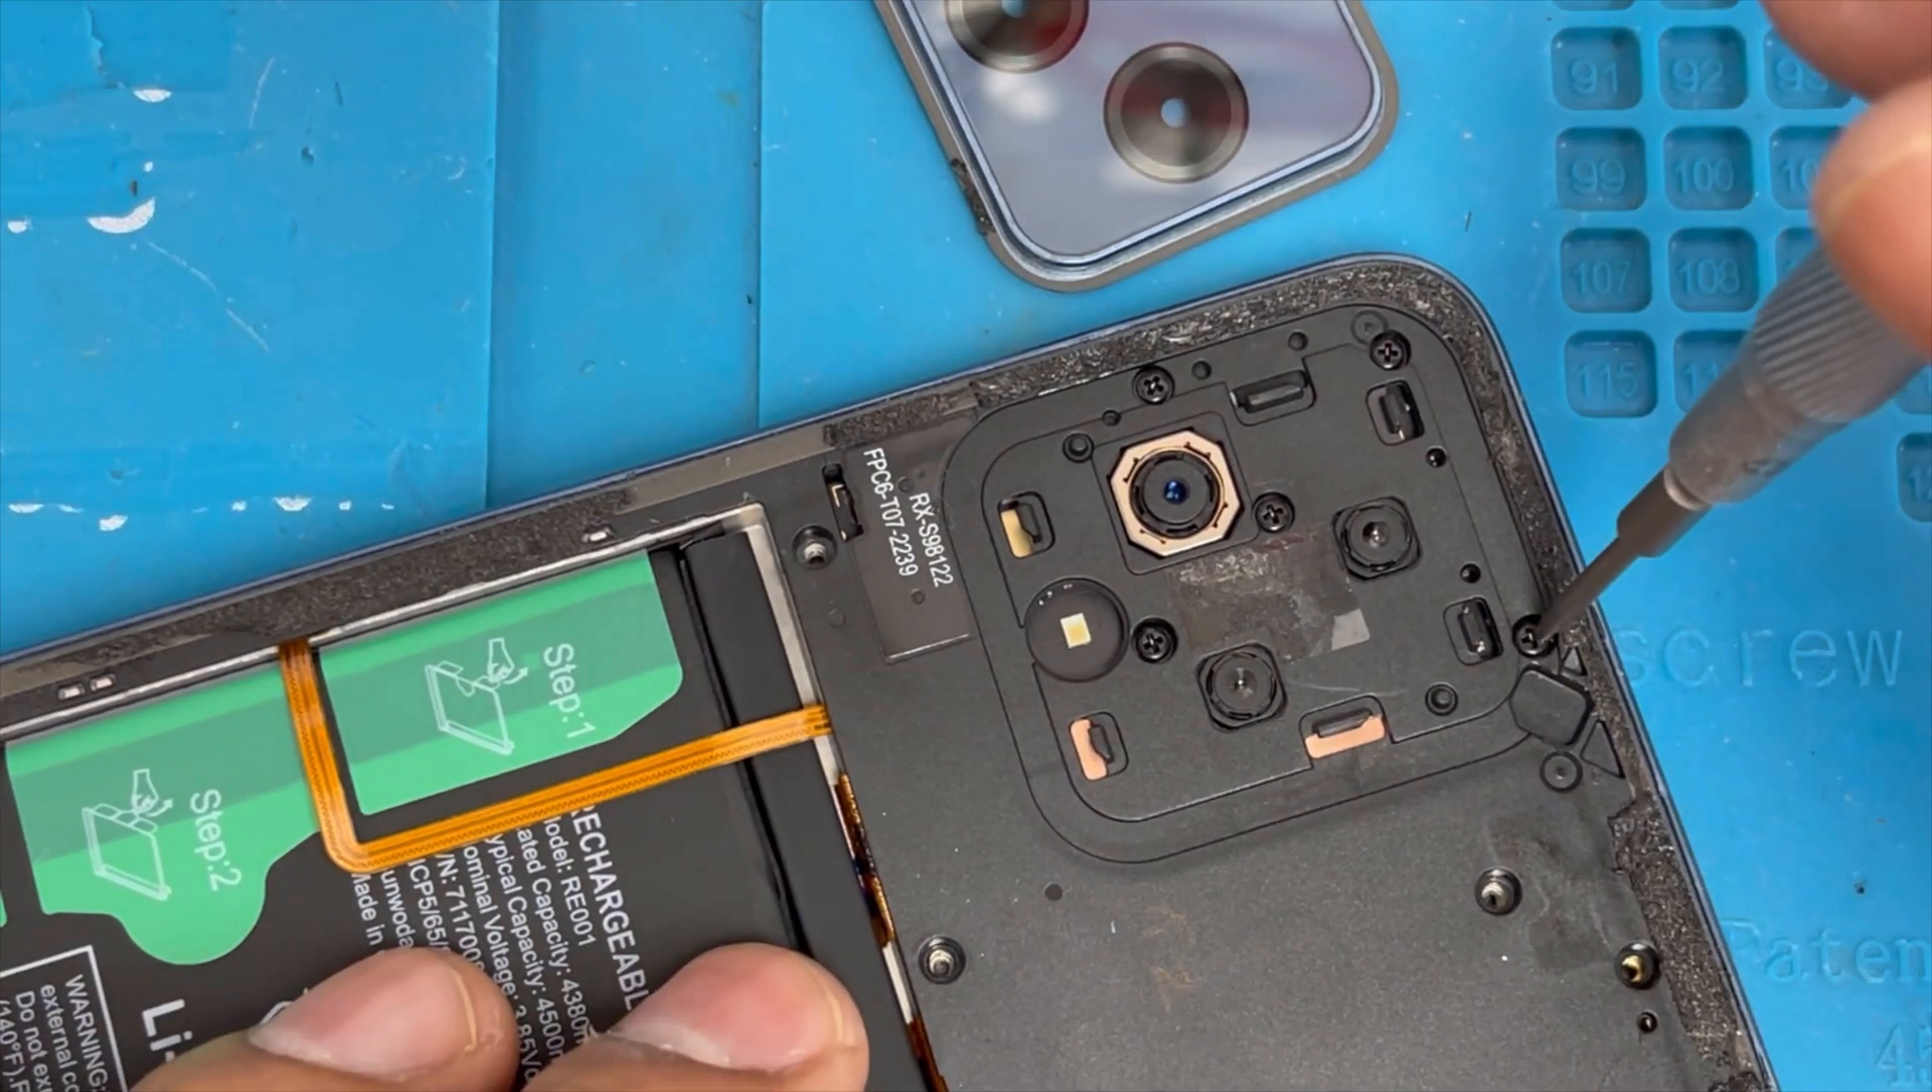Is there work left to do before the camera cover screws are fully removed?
Yes.